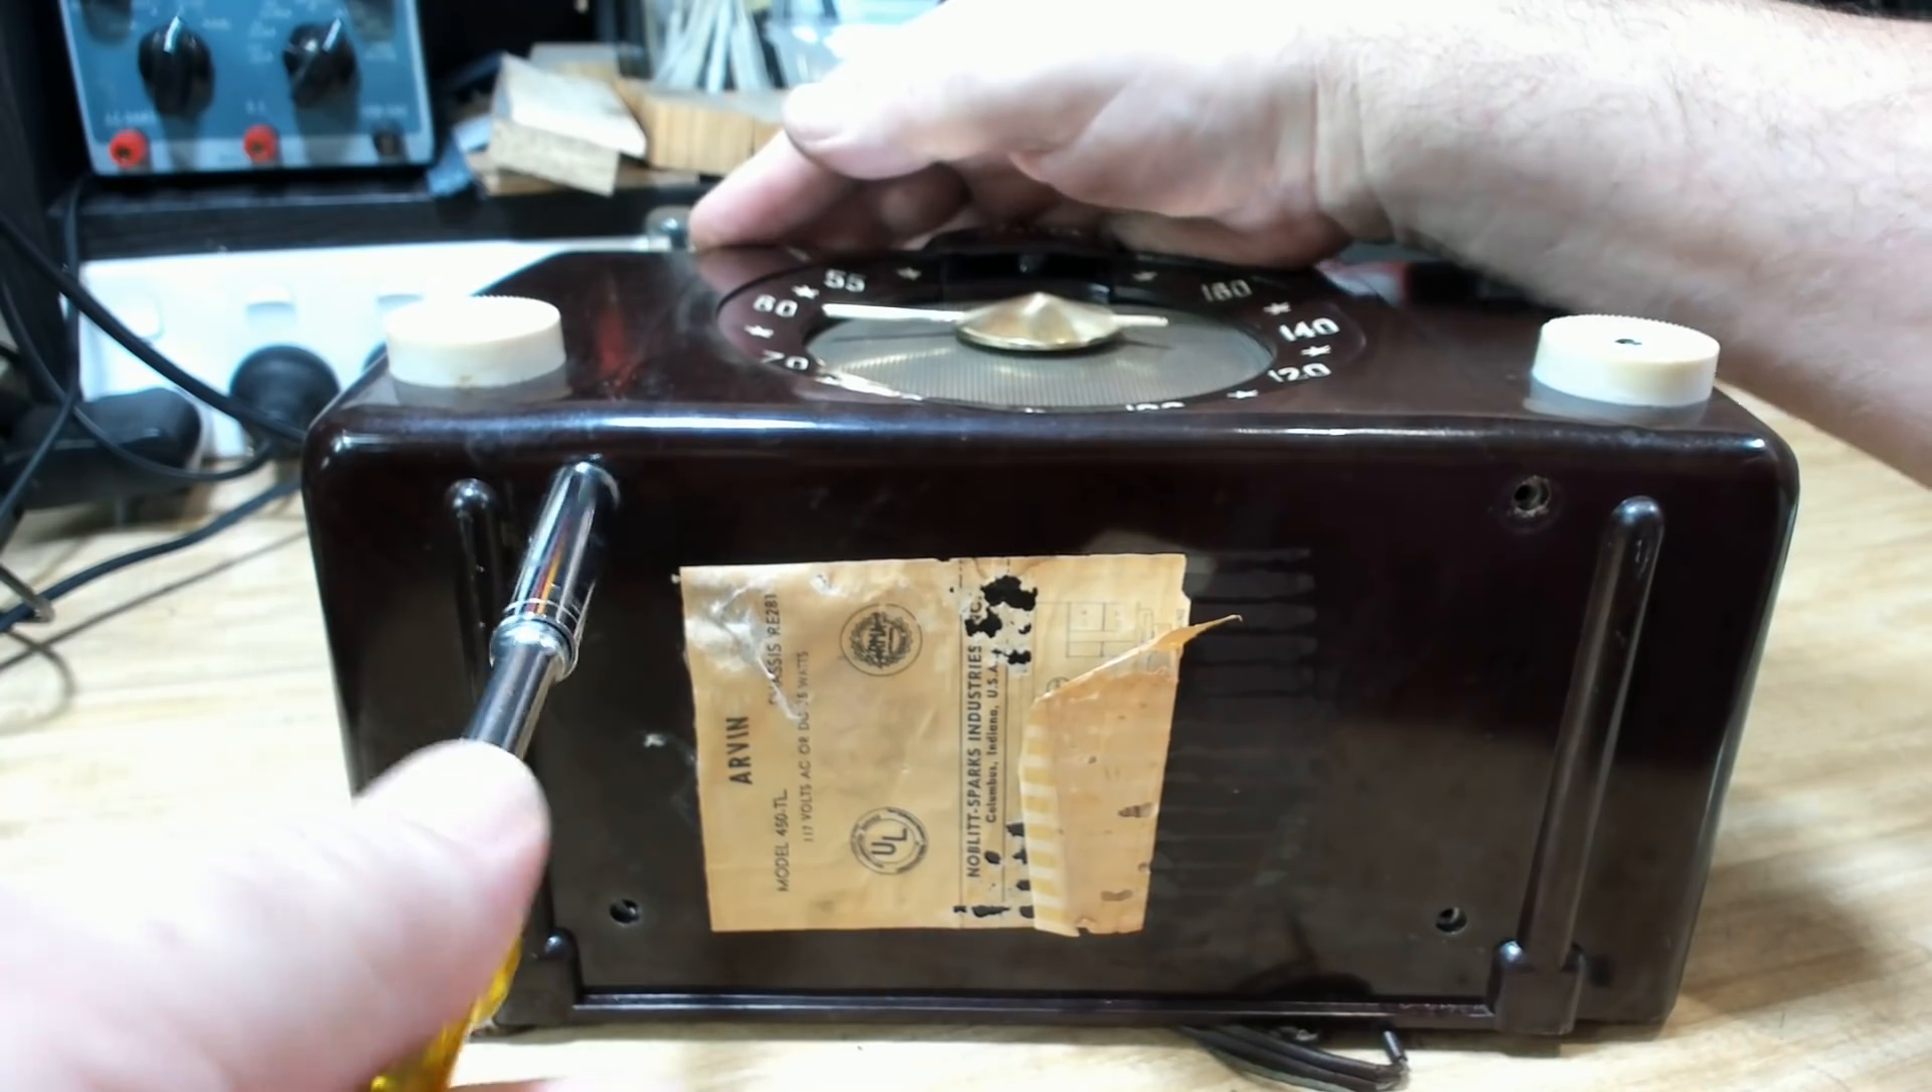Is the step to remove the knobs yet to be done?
Yes.